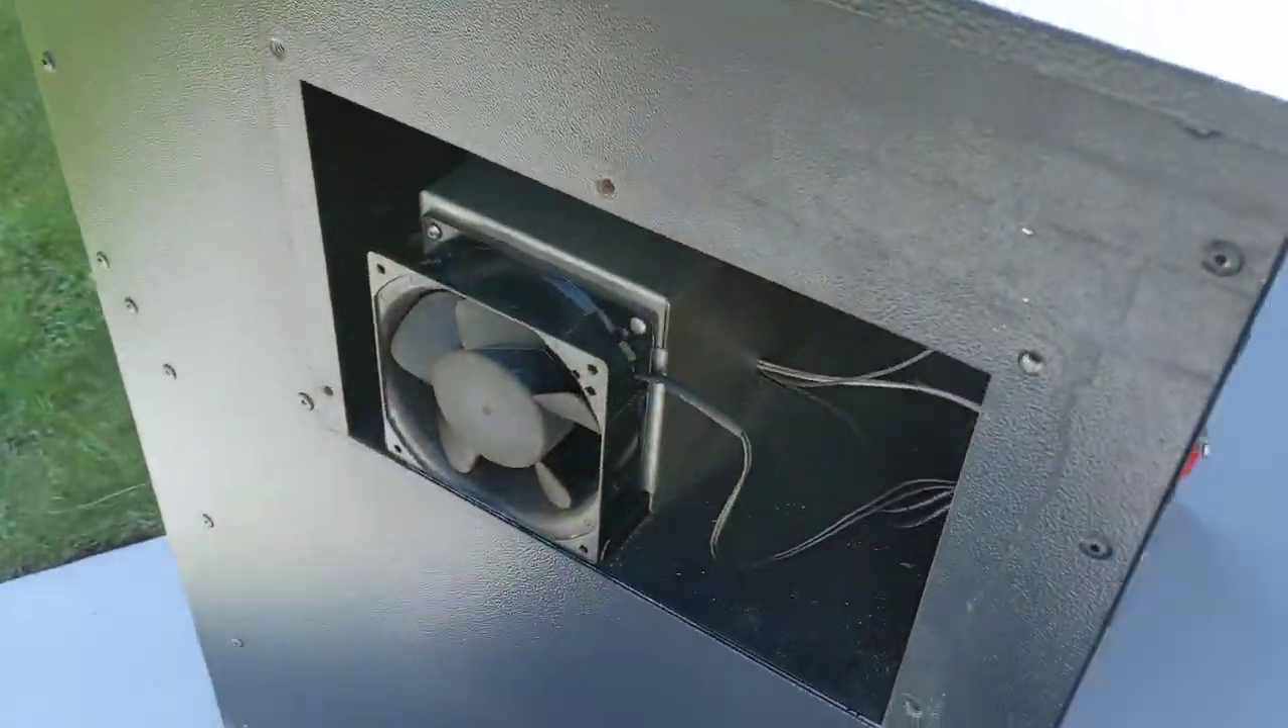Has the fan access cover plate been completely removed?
Yes.